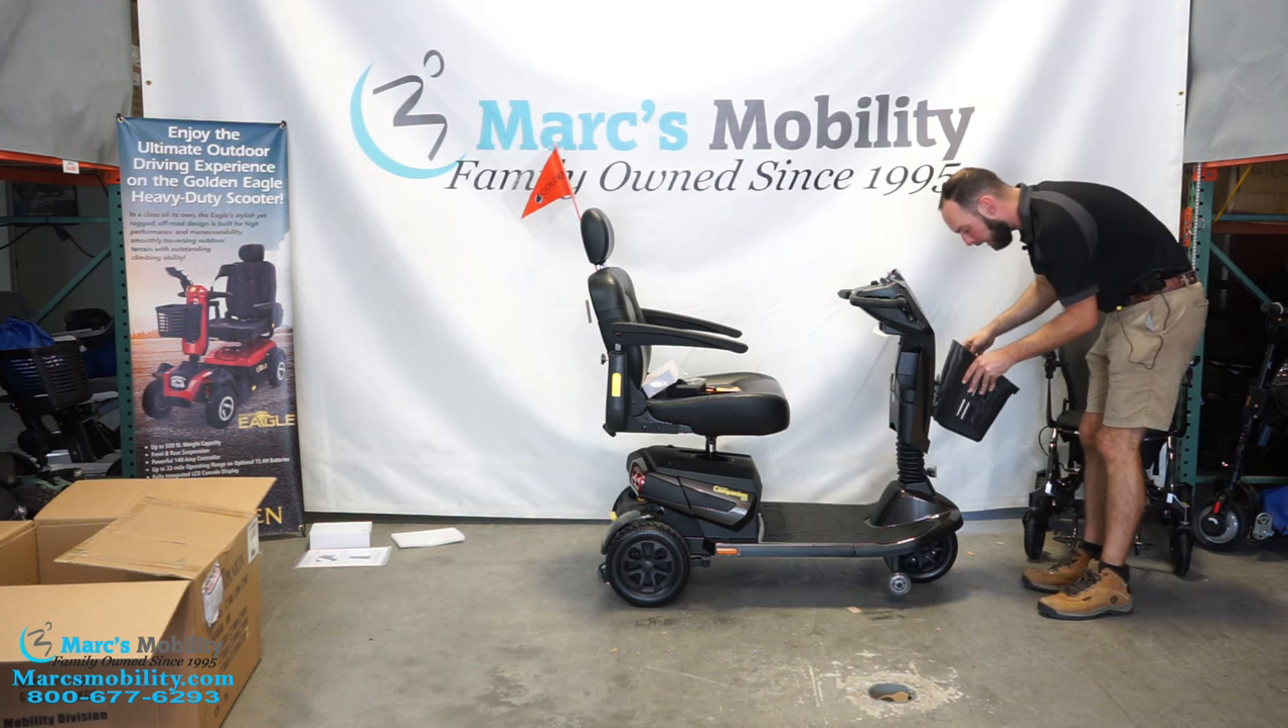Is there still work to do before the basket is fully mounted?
Yes.